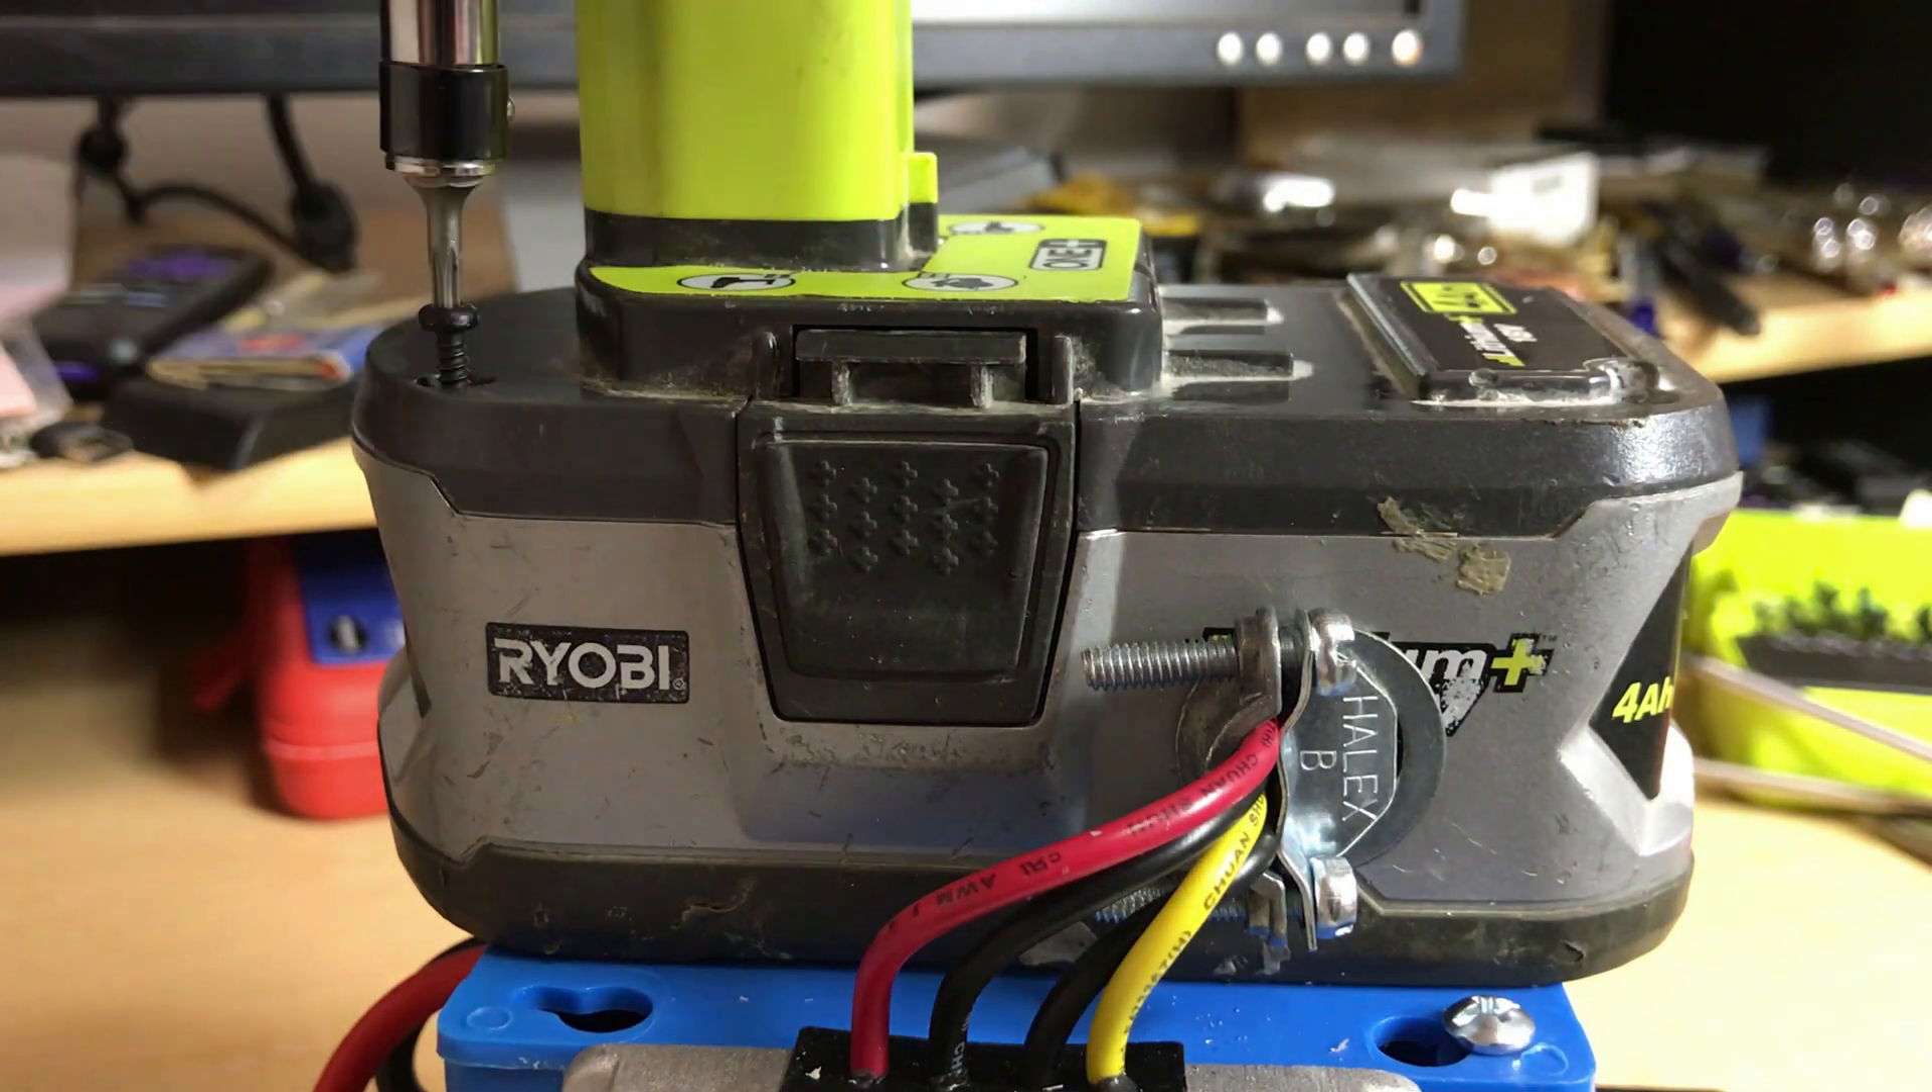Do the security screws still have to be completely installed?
Yes.